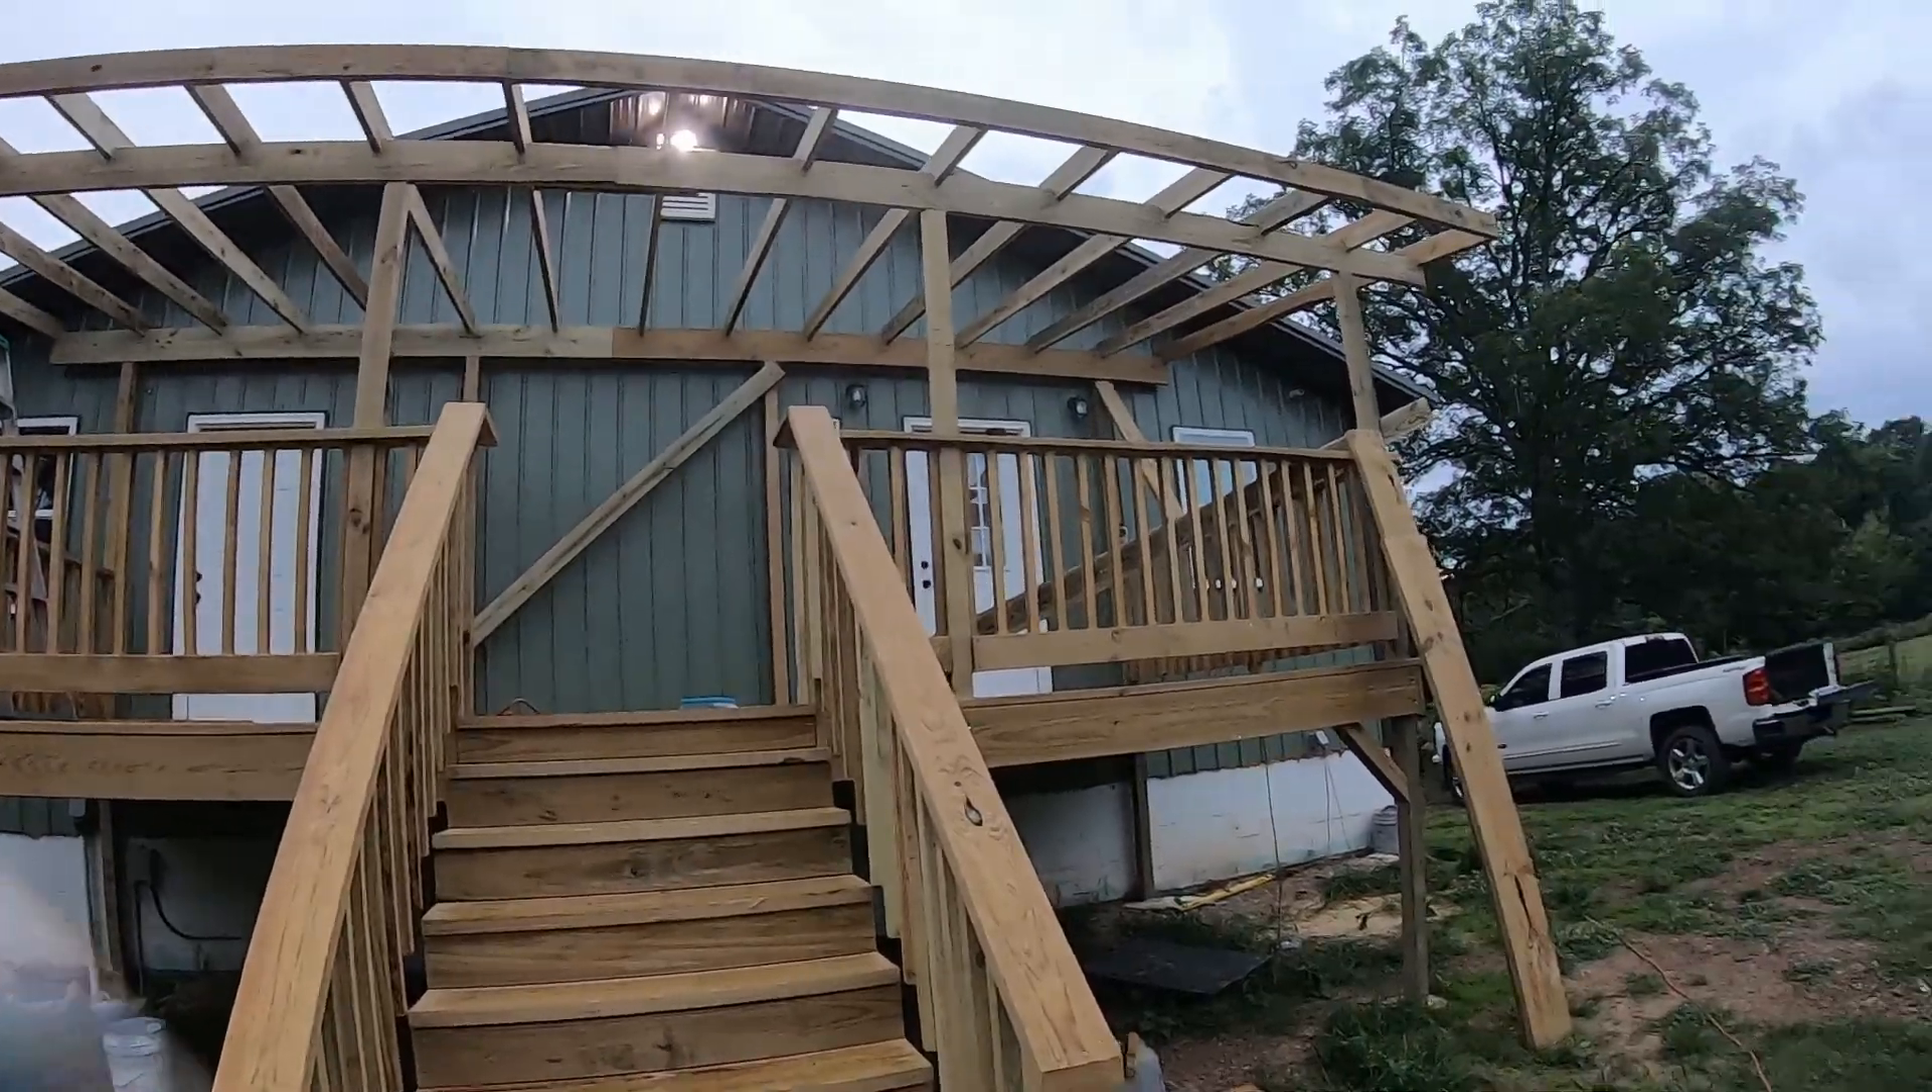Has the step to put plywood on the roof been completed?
No.